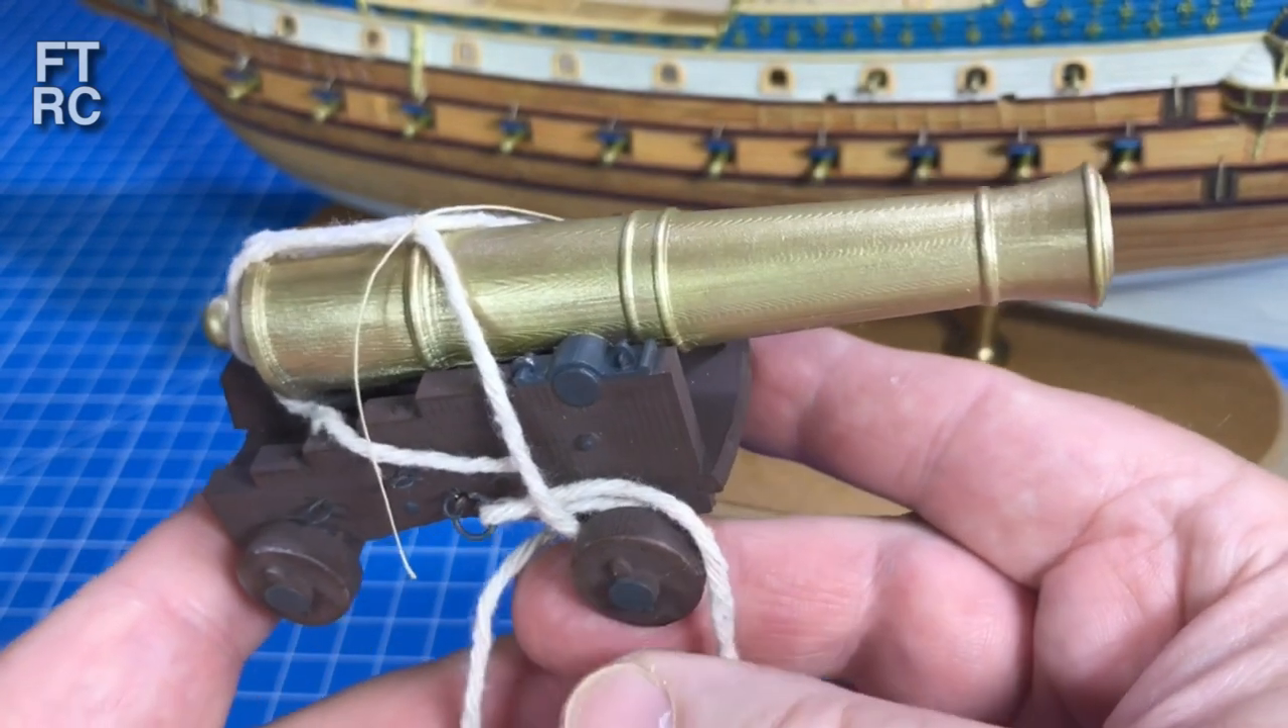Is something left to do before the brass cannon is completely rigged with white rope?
Yes.